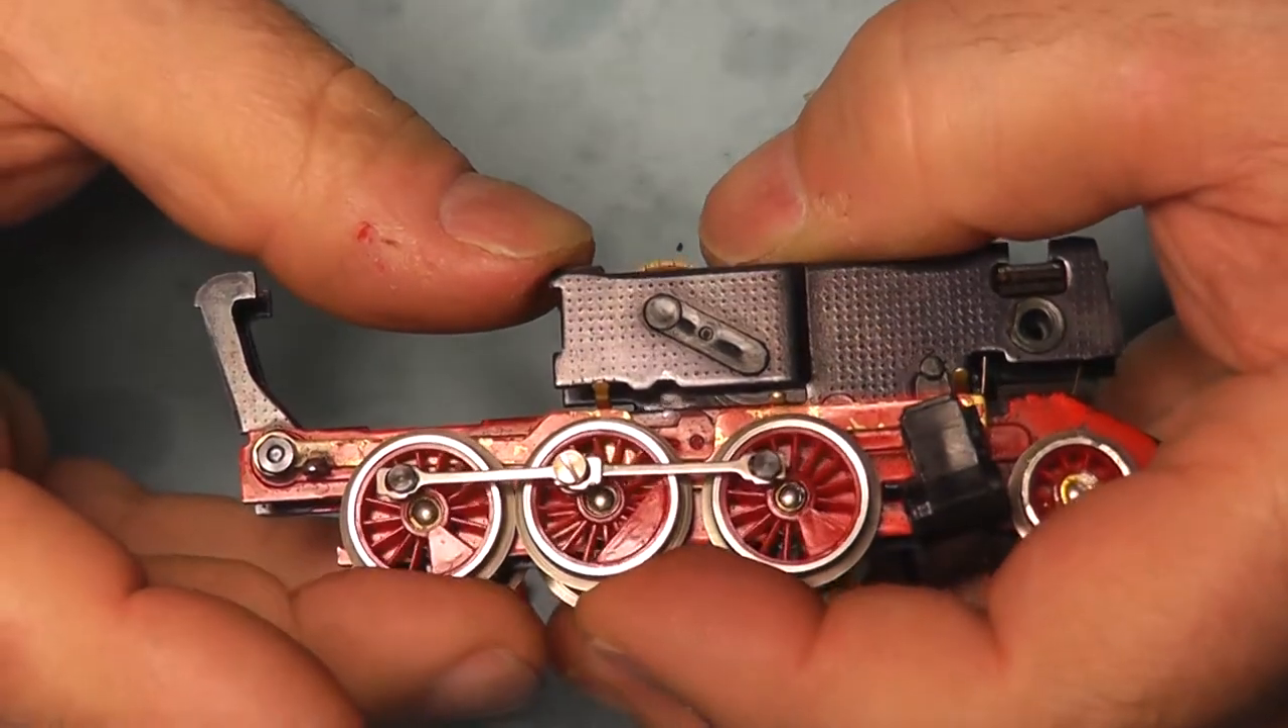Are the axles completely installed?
Yes.